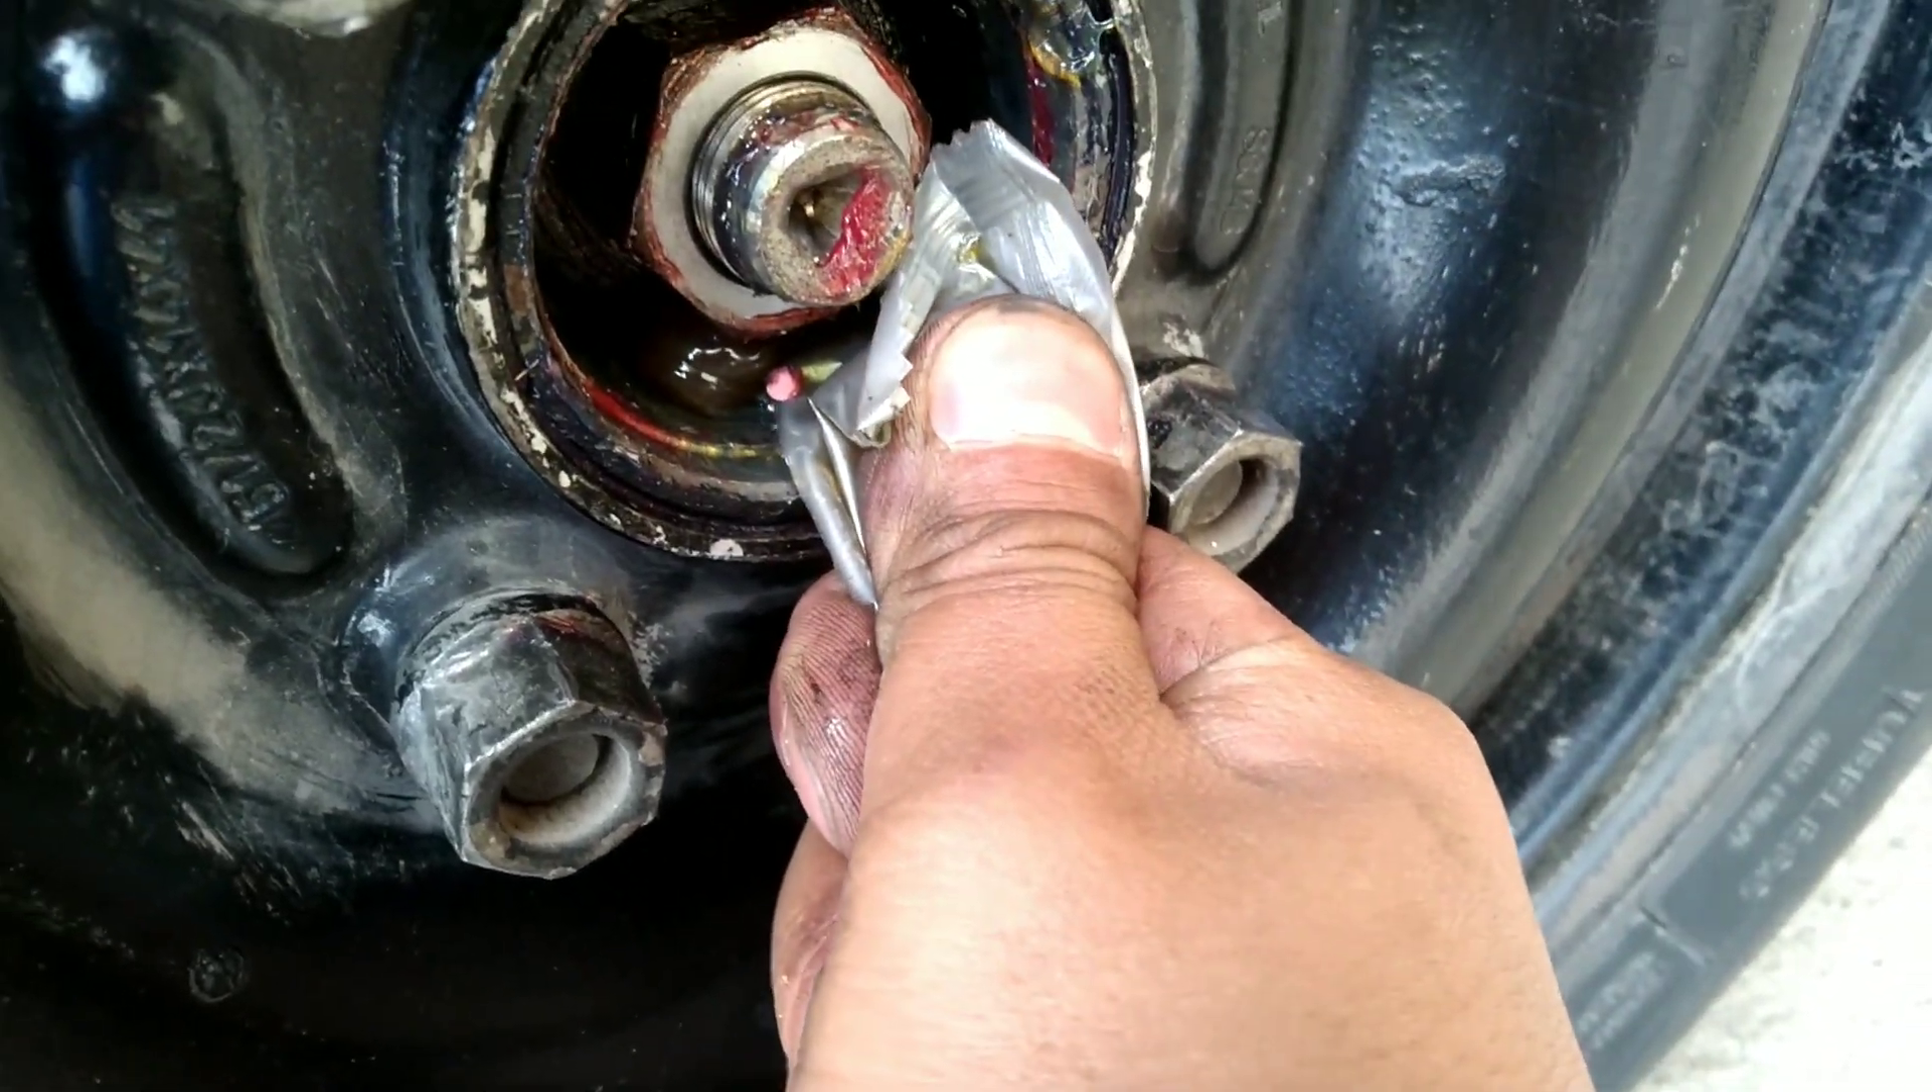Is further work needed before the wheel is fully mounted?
No.